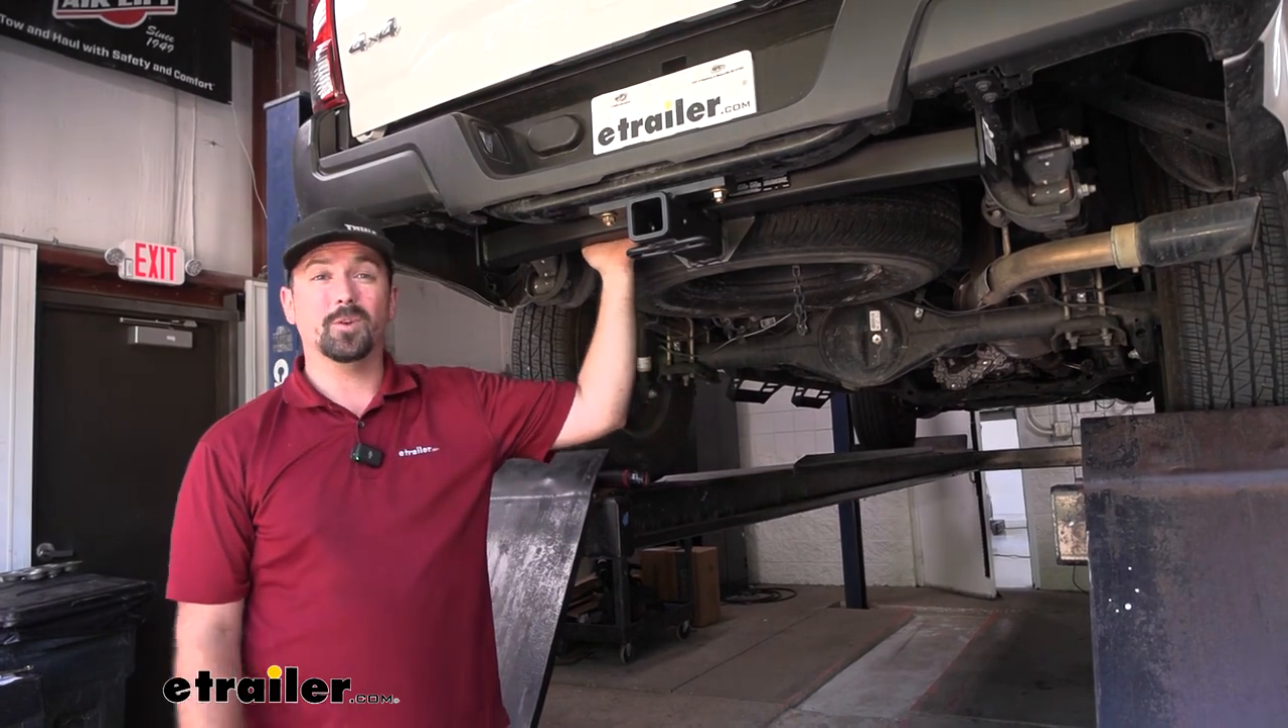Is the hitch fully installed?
Yes.